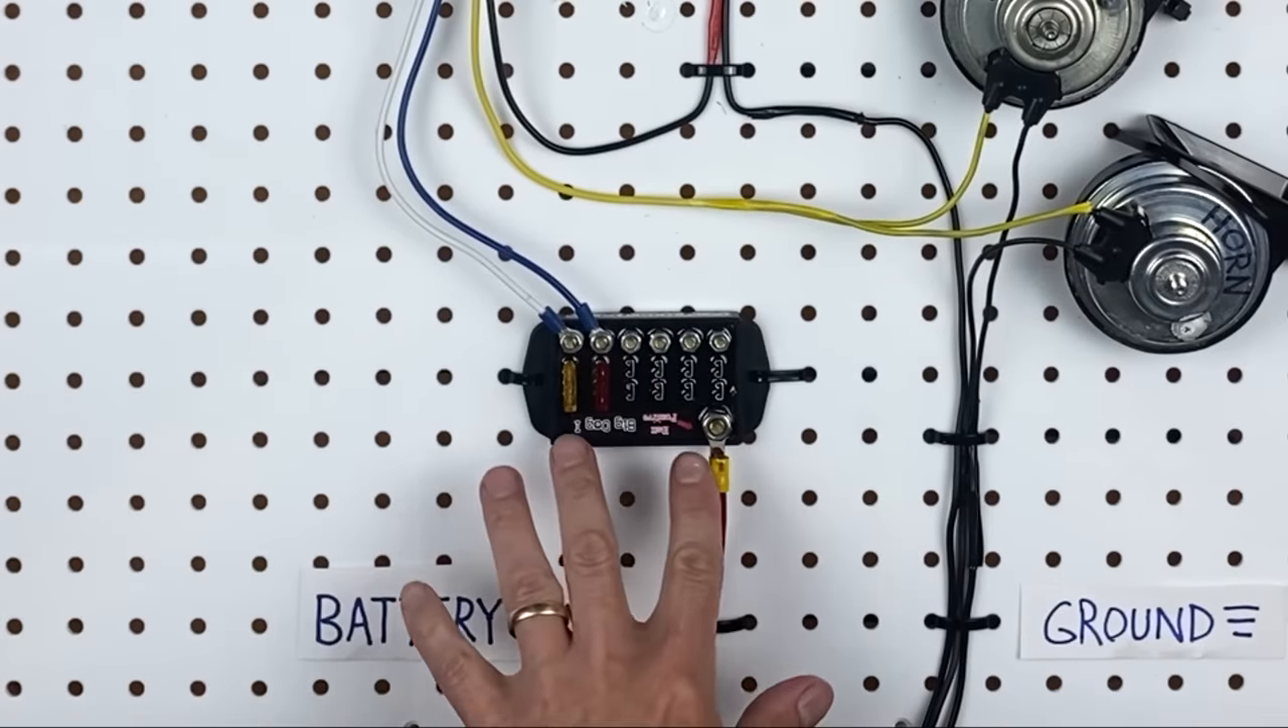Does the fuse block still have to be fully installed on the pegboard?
No.